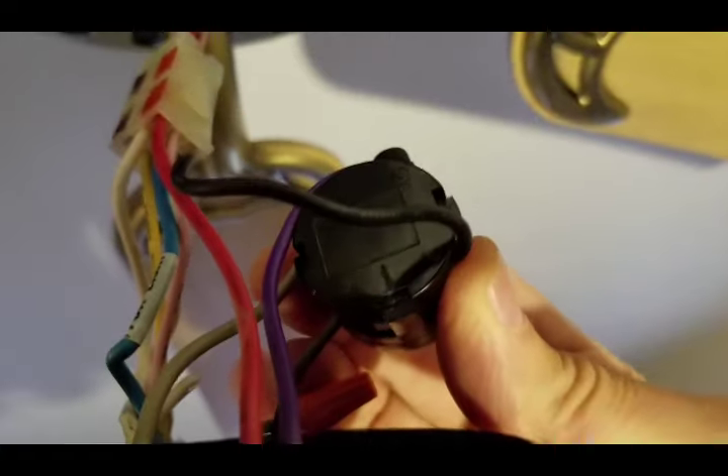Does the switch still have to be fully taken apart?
Yes.